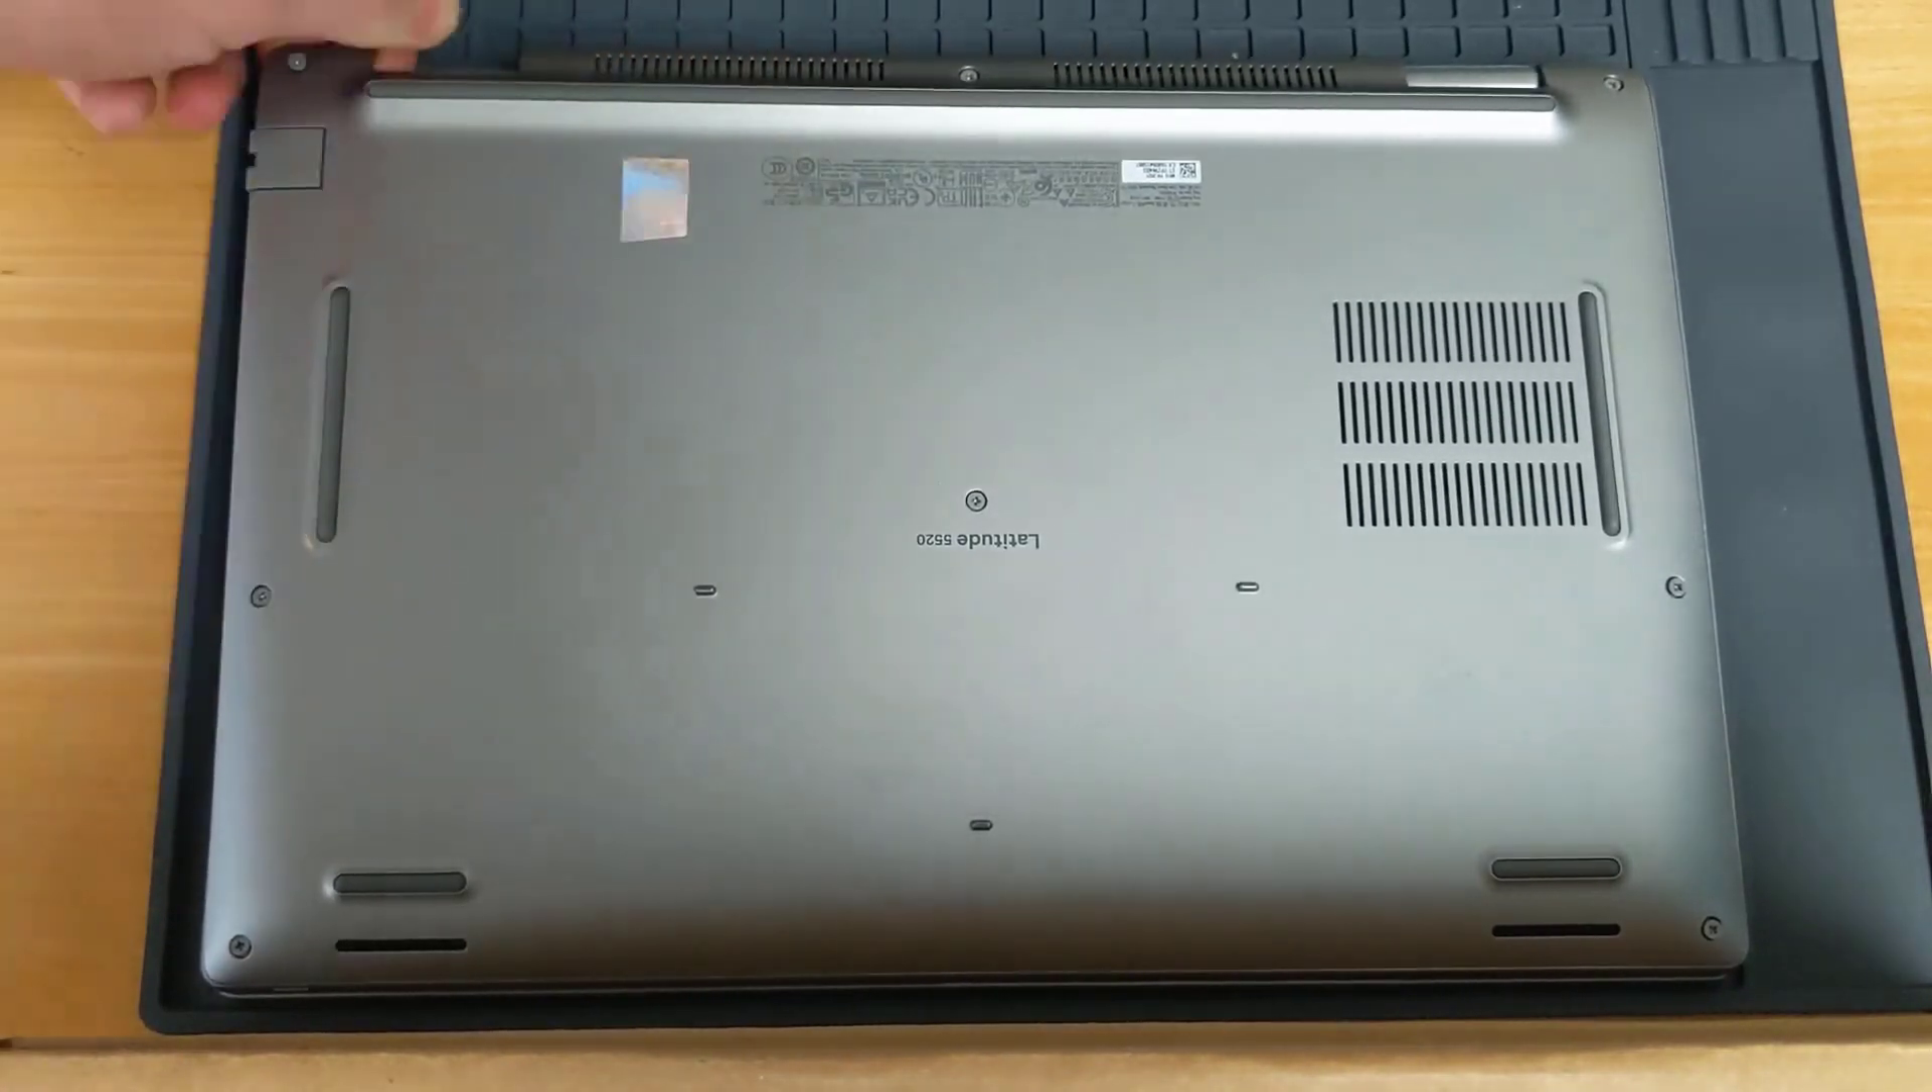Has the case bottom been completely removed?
No.